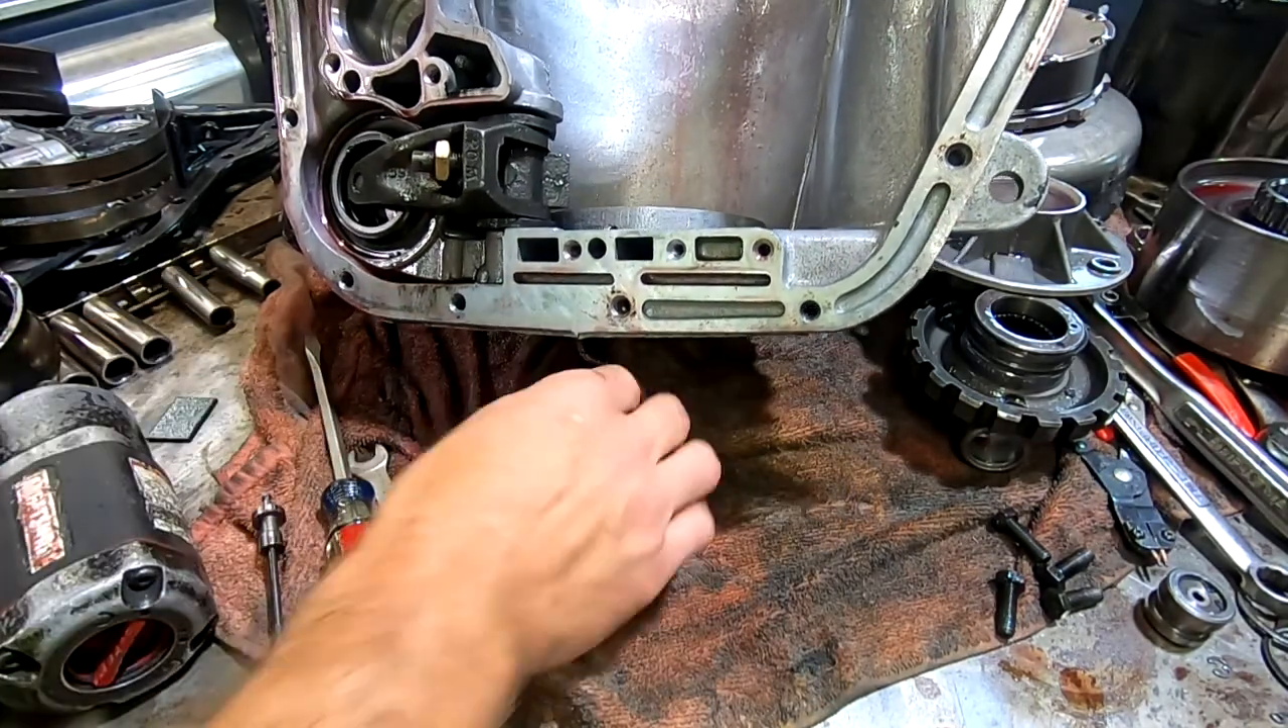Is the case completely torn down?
No.